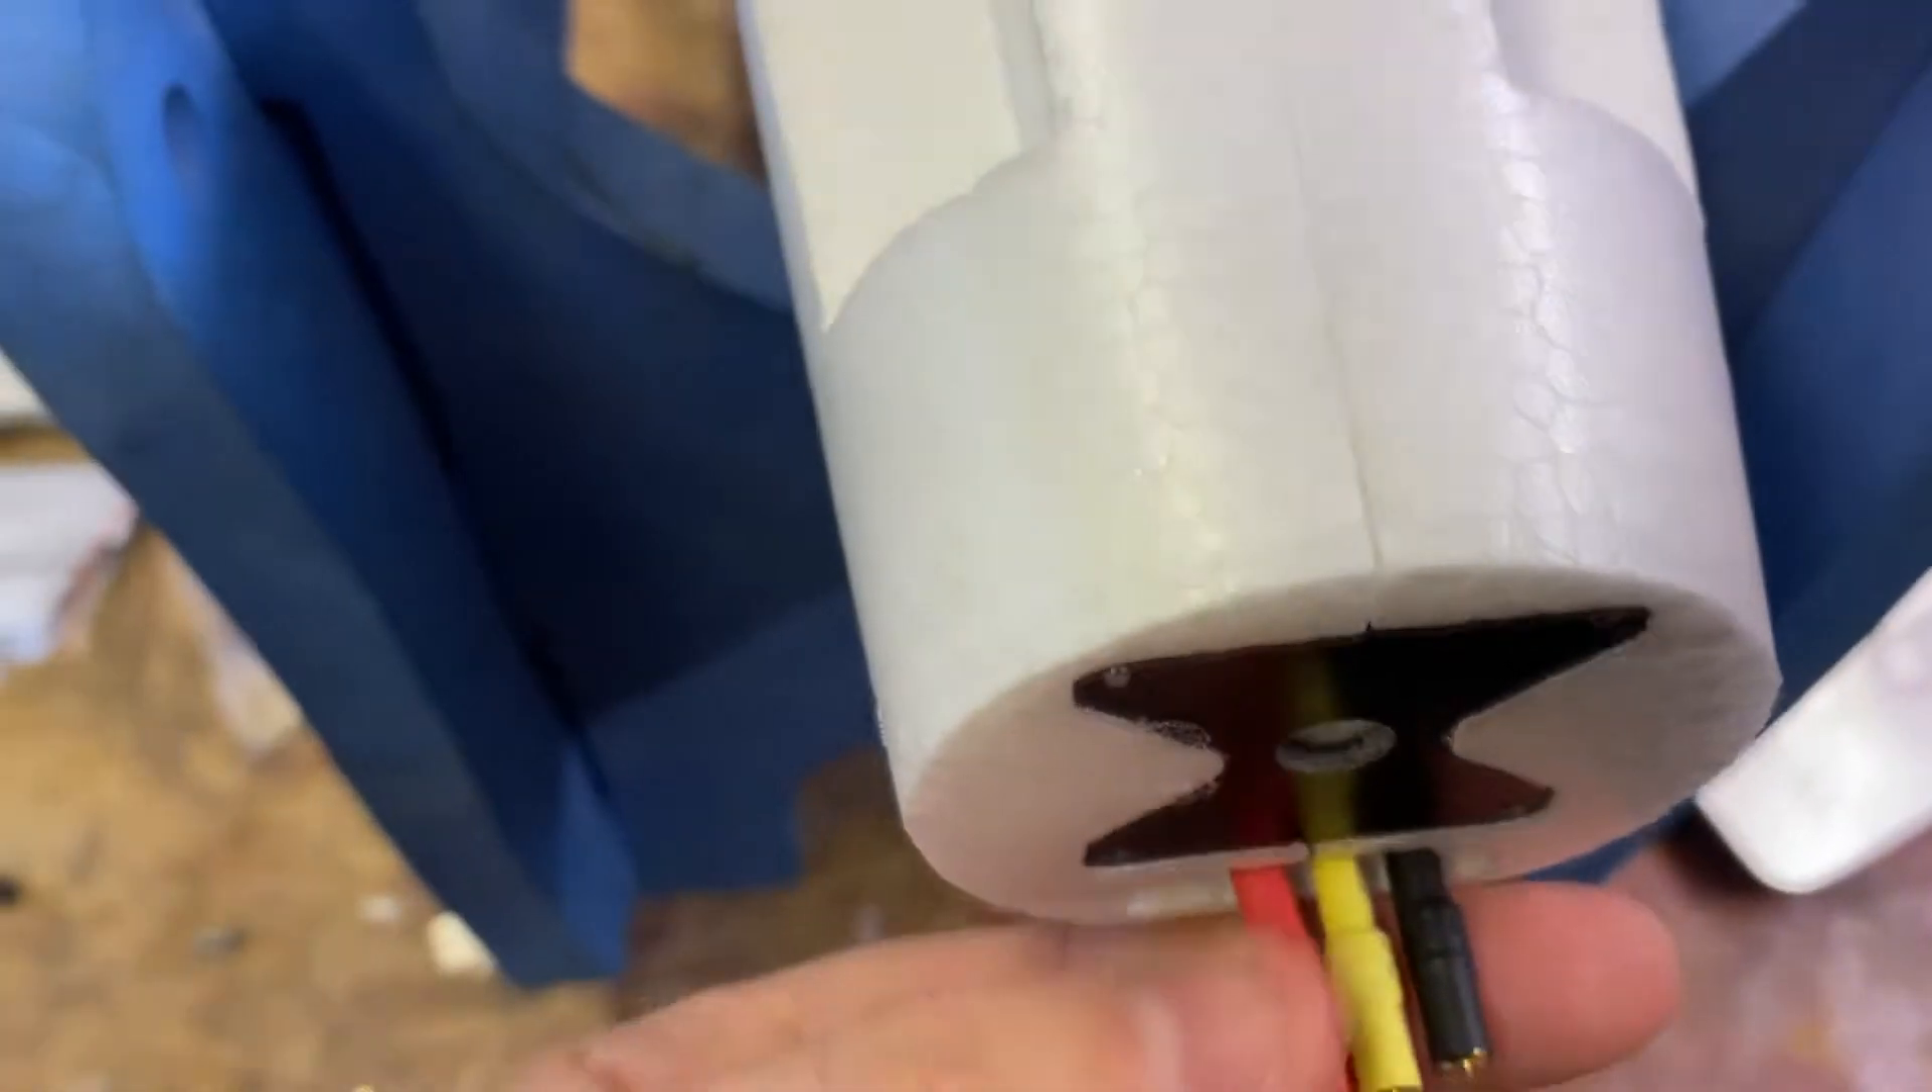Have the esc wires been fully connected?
No.